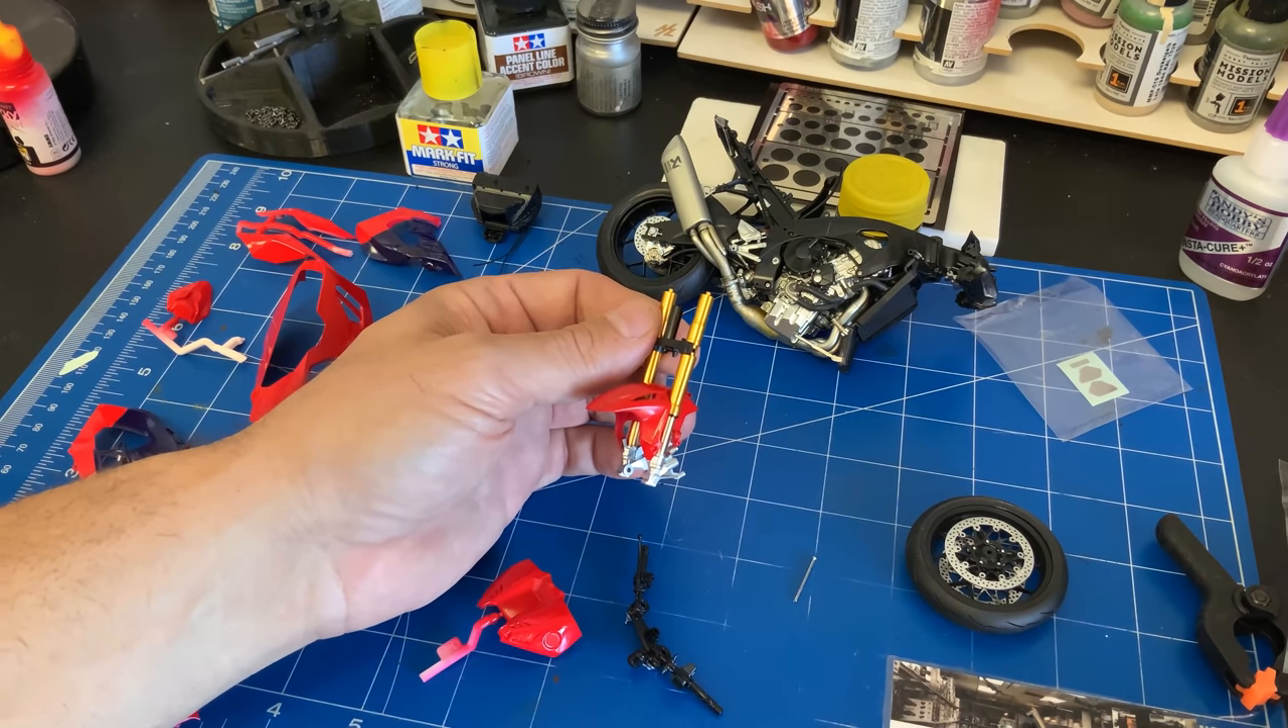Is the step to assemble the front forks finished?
Yes.